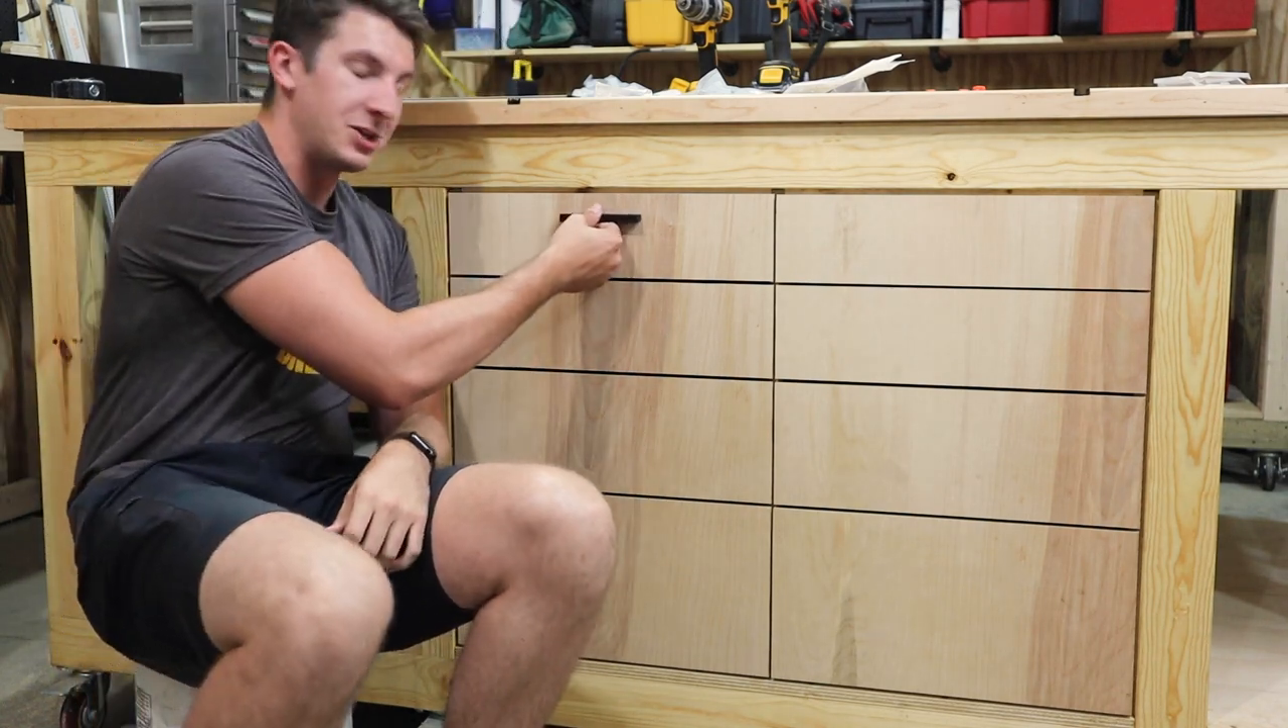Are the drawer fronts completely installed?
Yes.